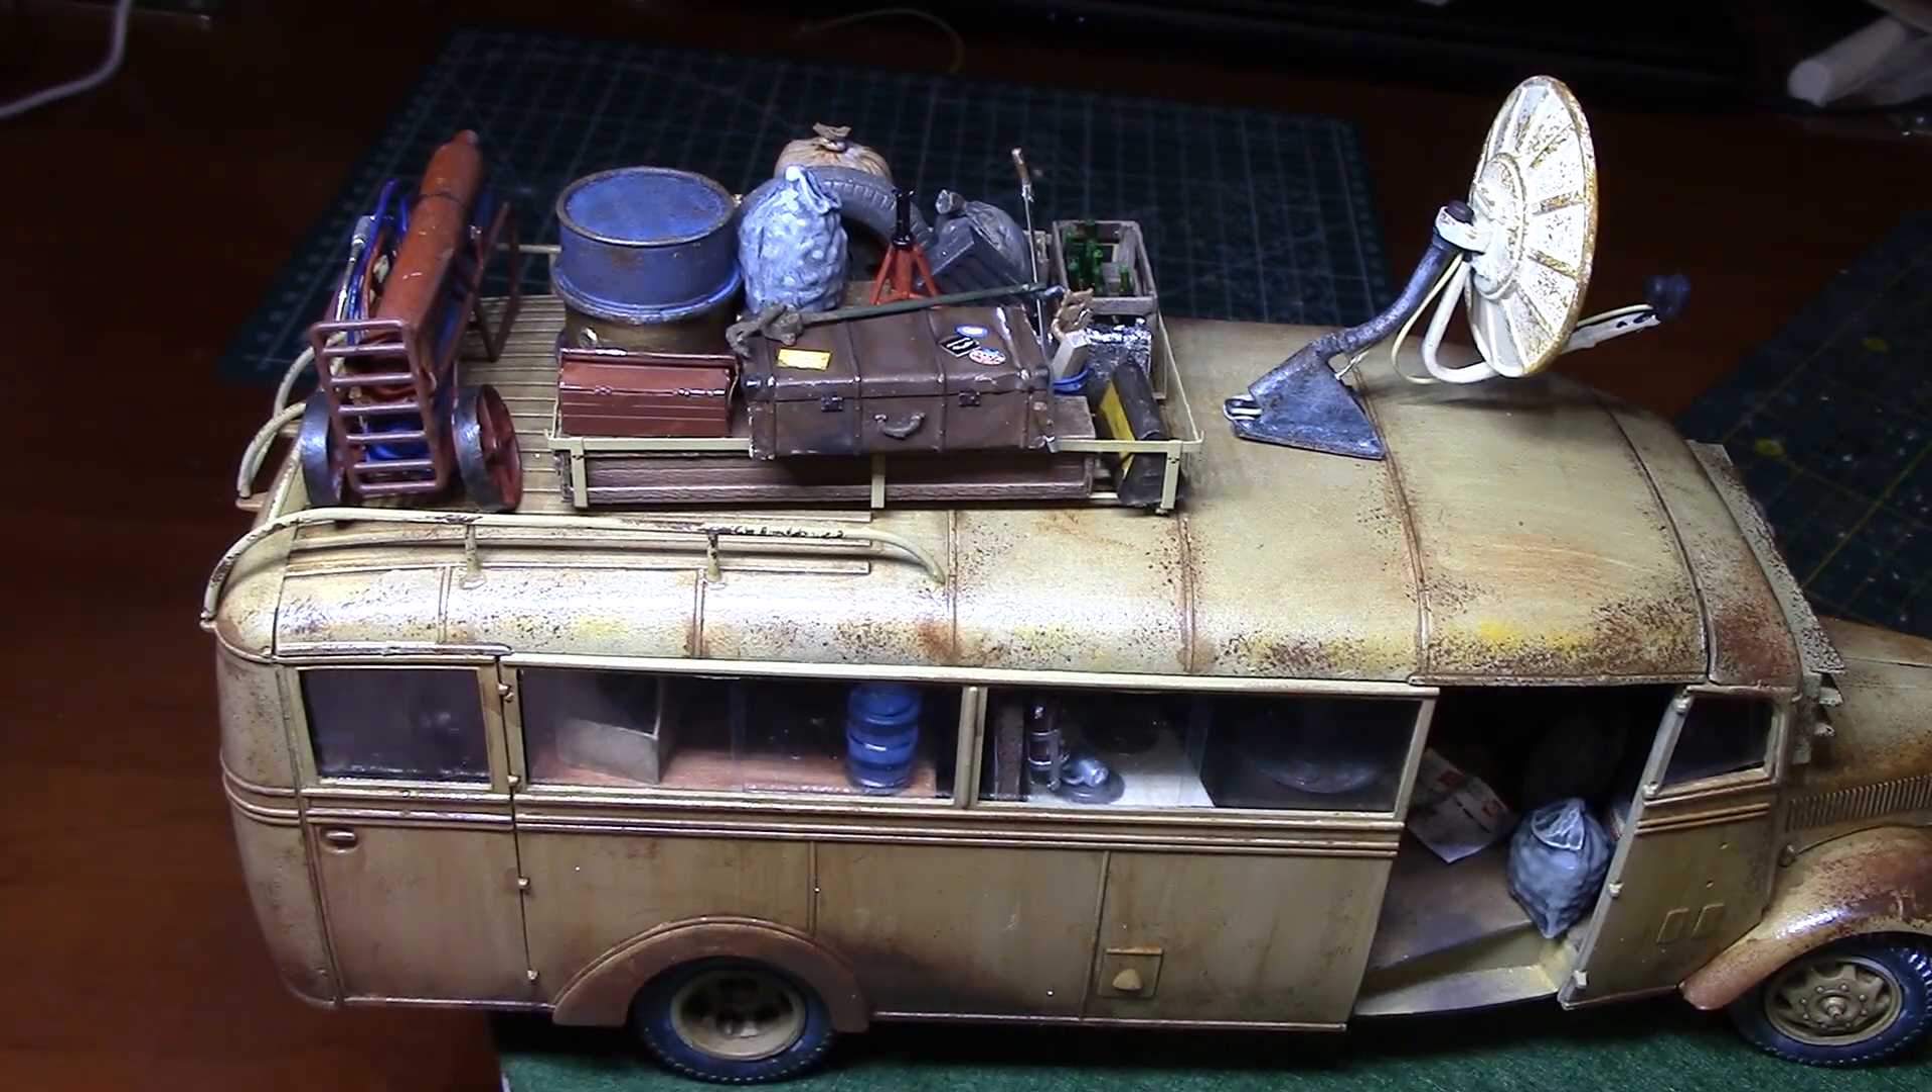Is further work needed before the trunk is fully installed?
No.